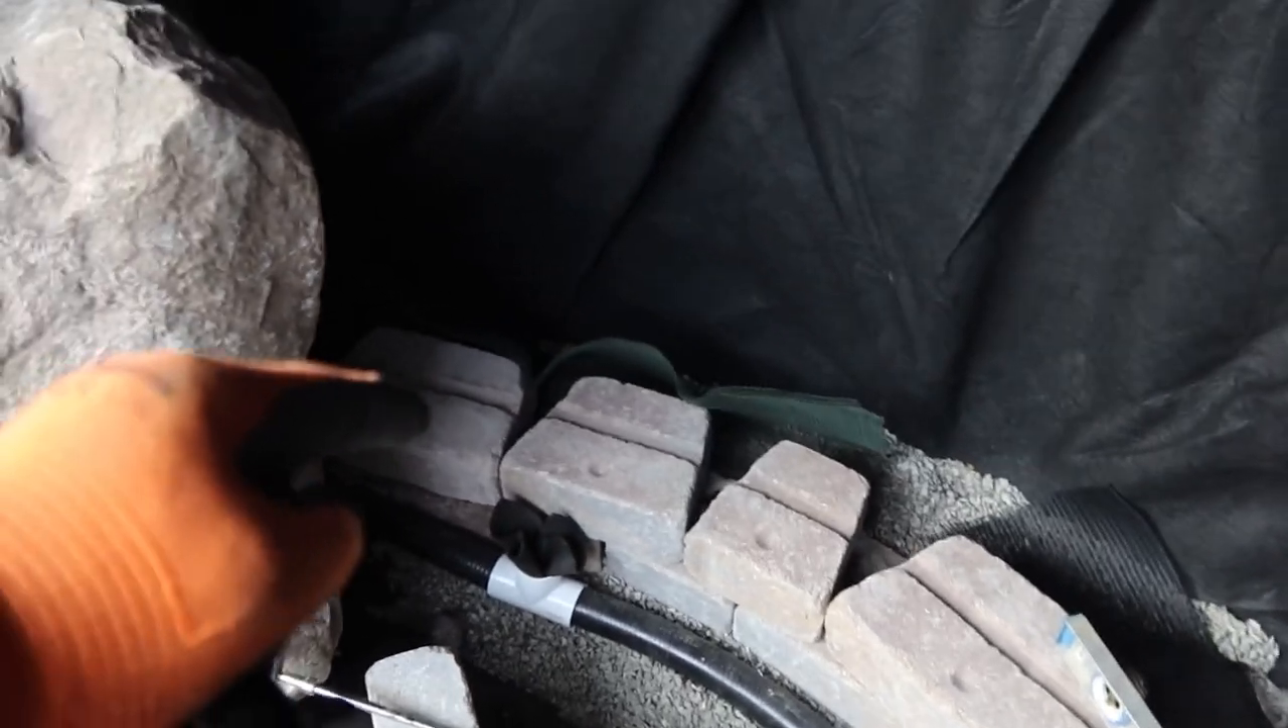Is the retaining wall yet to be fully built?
Yes.